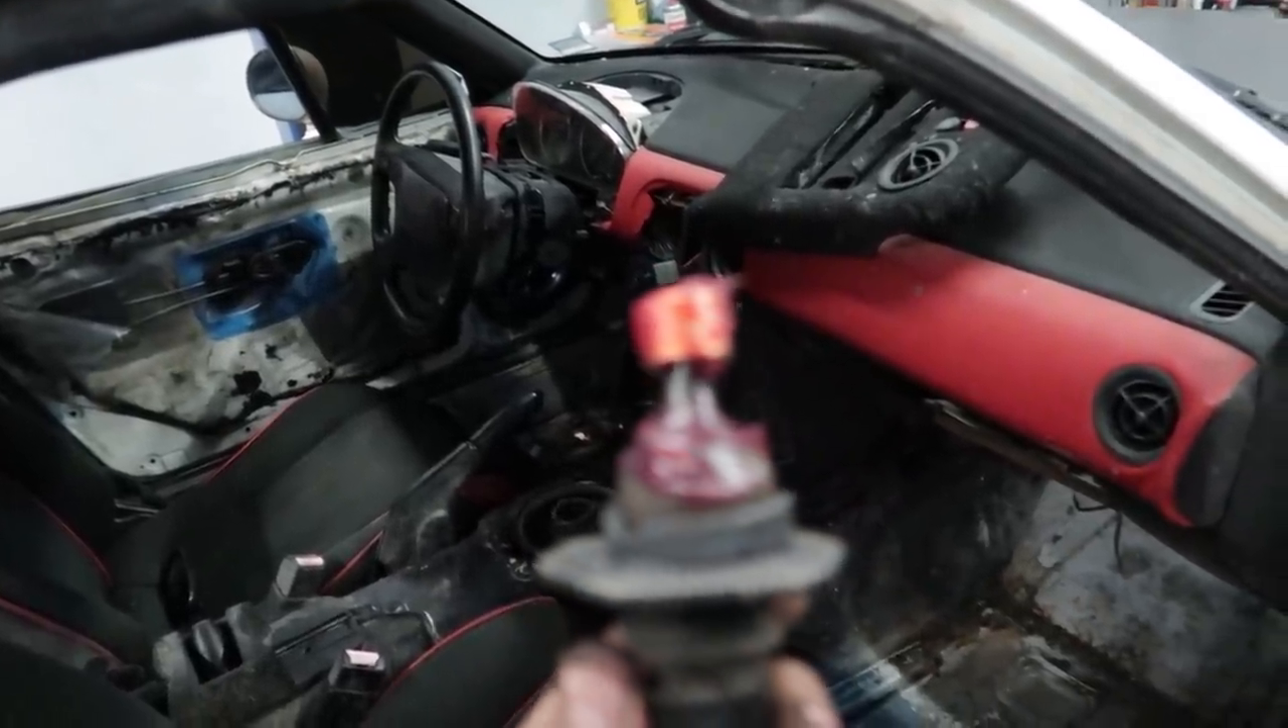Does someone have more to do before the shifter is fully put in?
Yes.